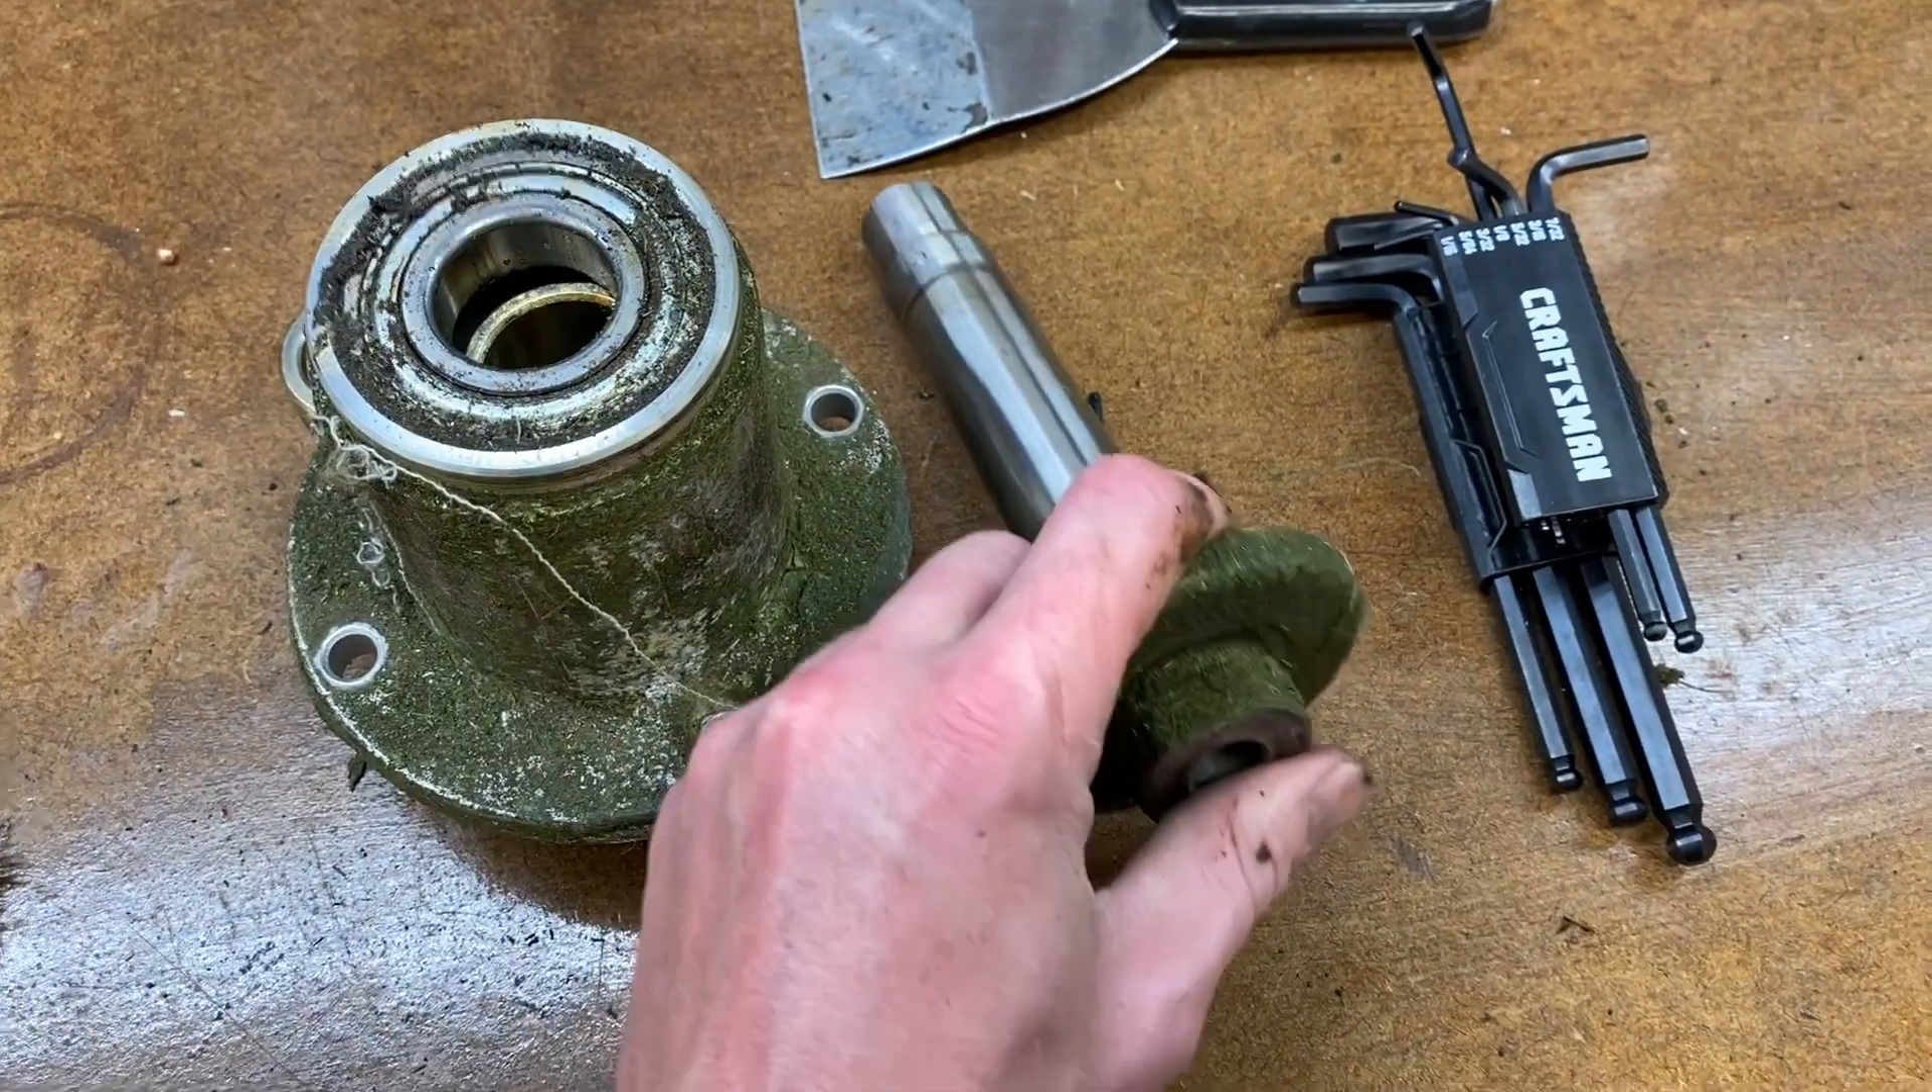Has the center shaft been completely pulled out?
Yes.